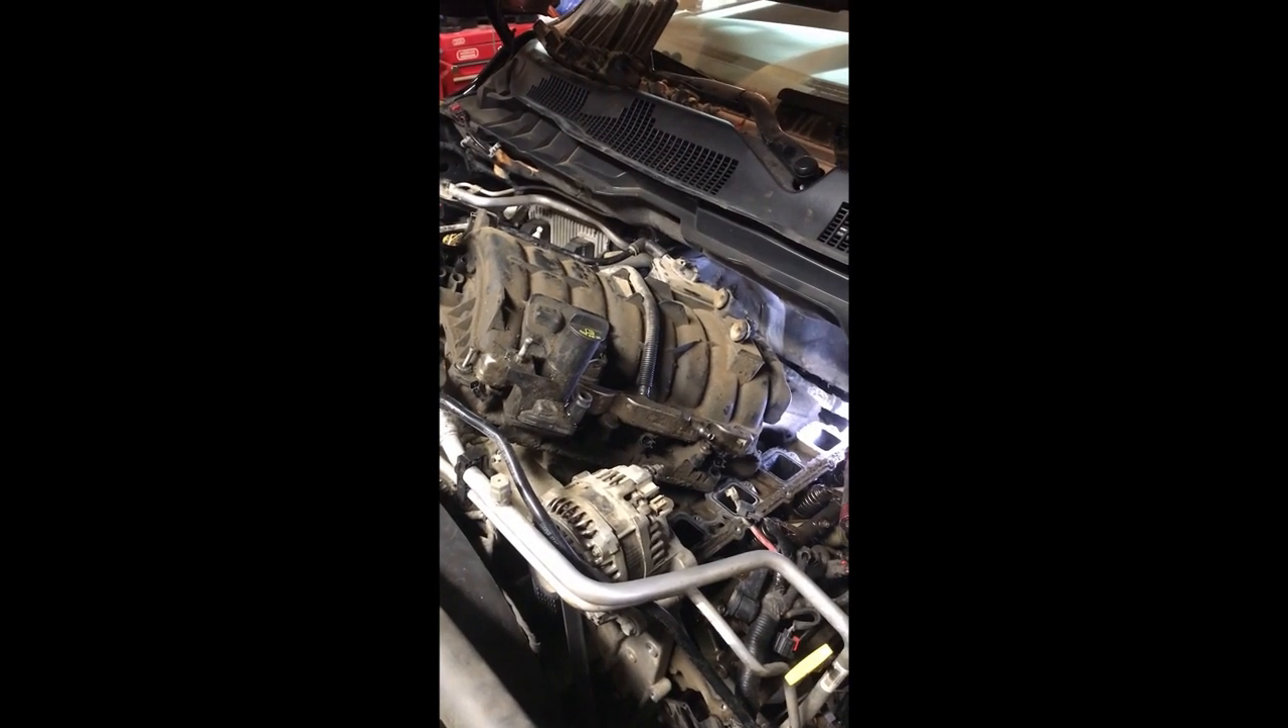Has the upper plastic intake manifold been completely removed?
No.